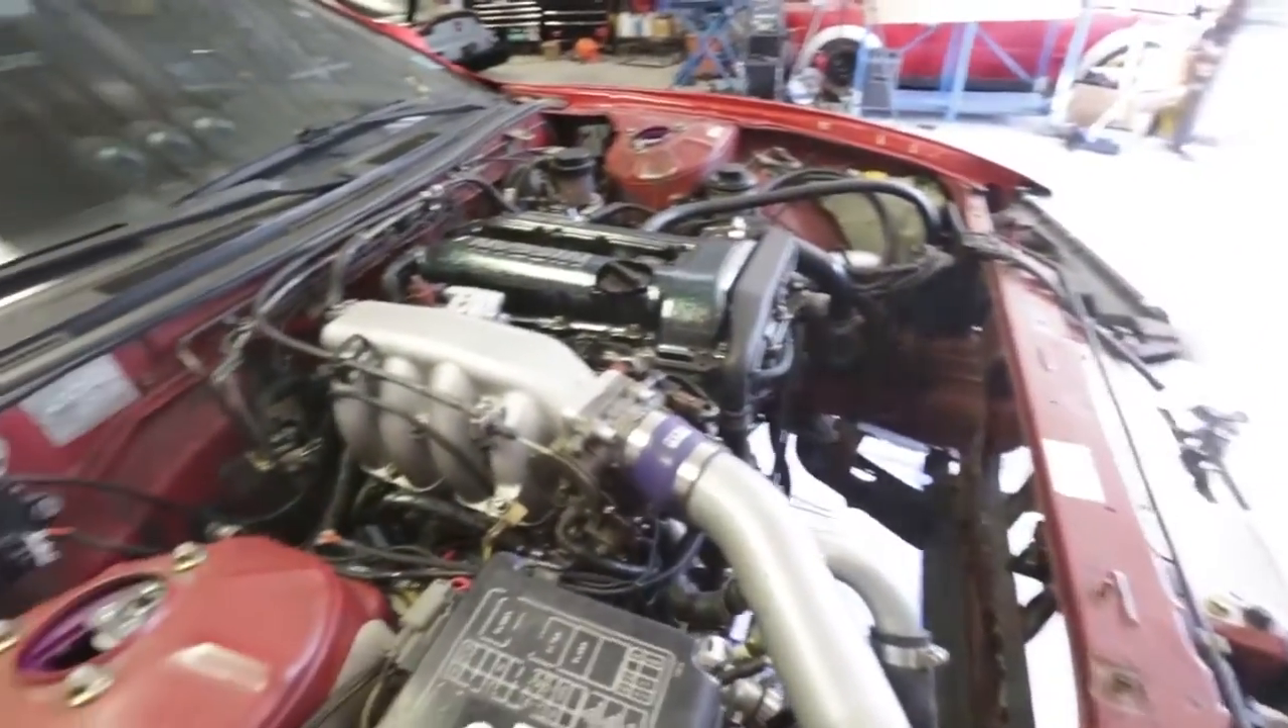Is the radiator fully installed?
No.